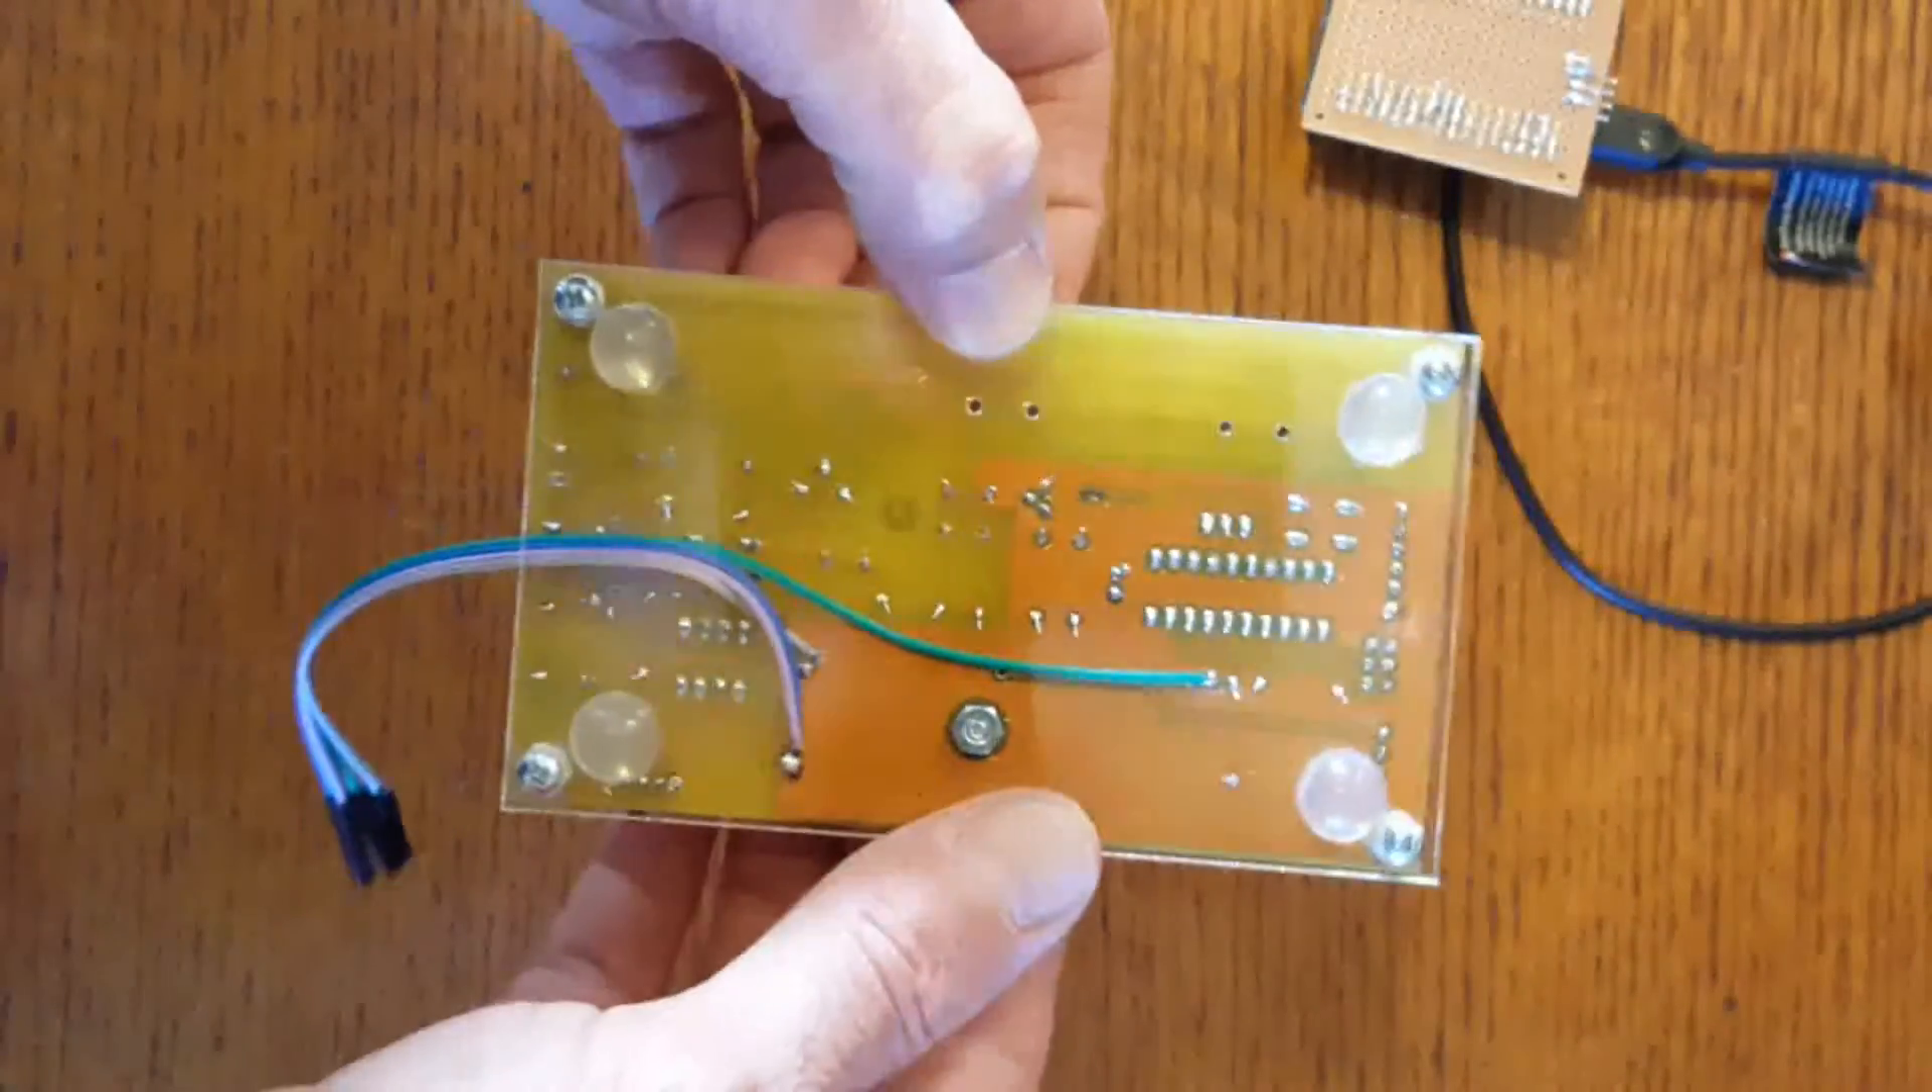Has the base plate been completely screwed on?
Yes.